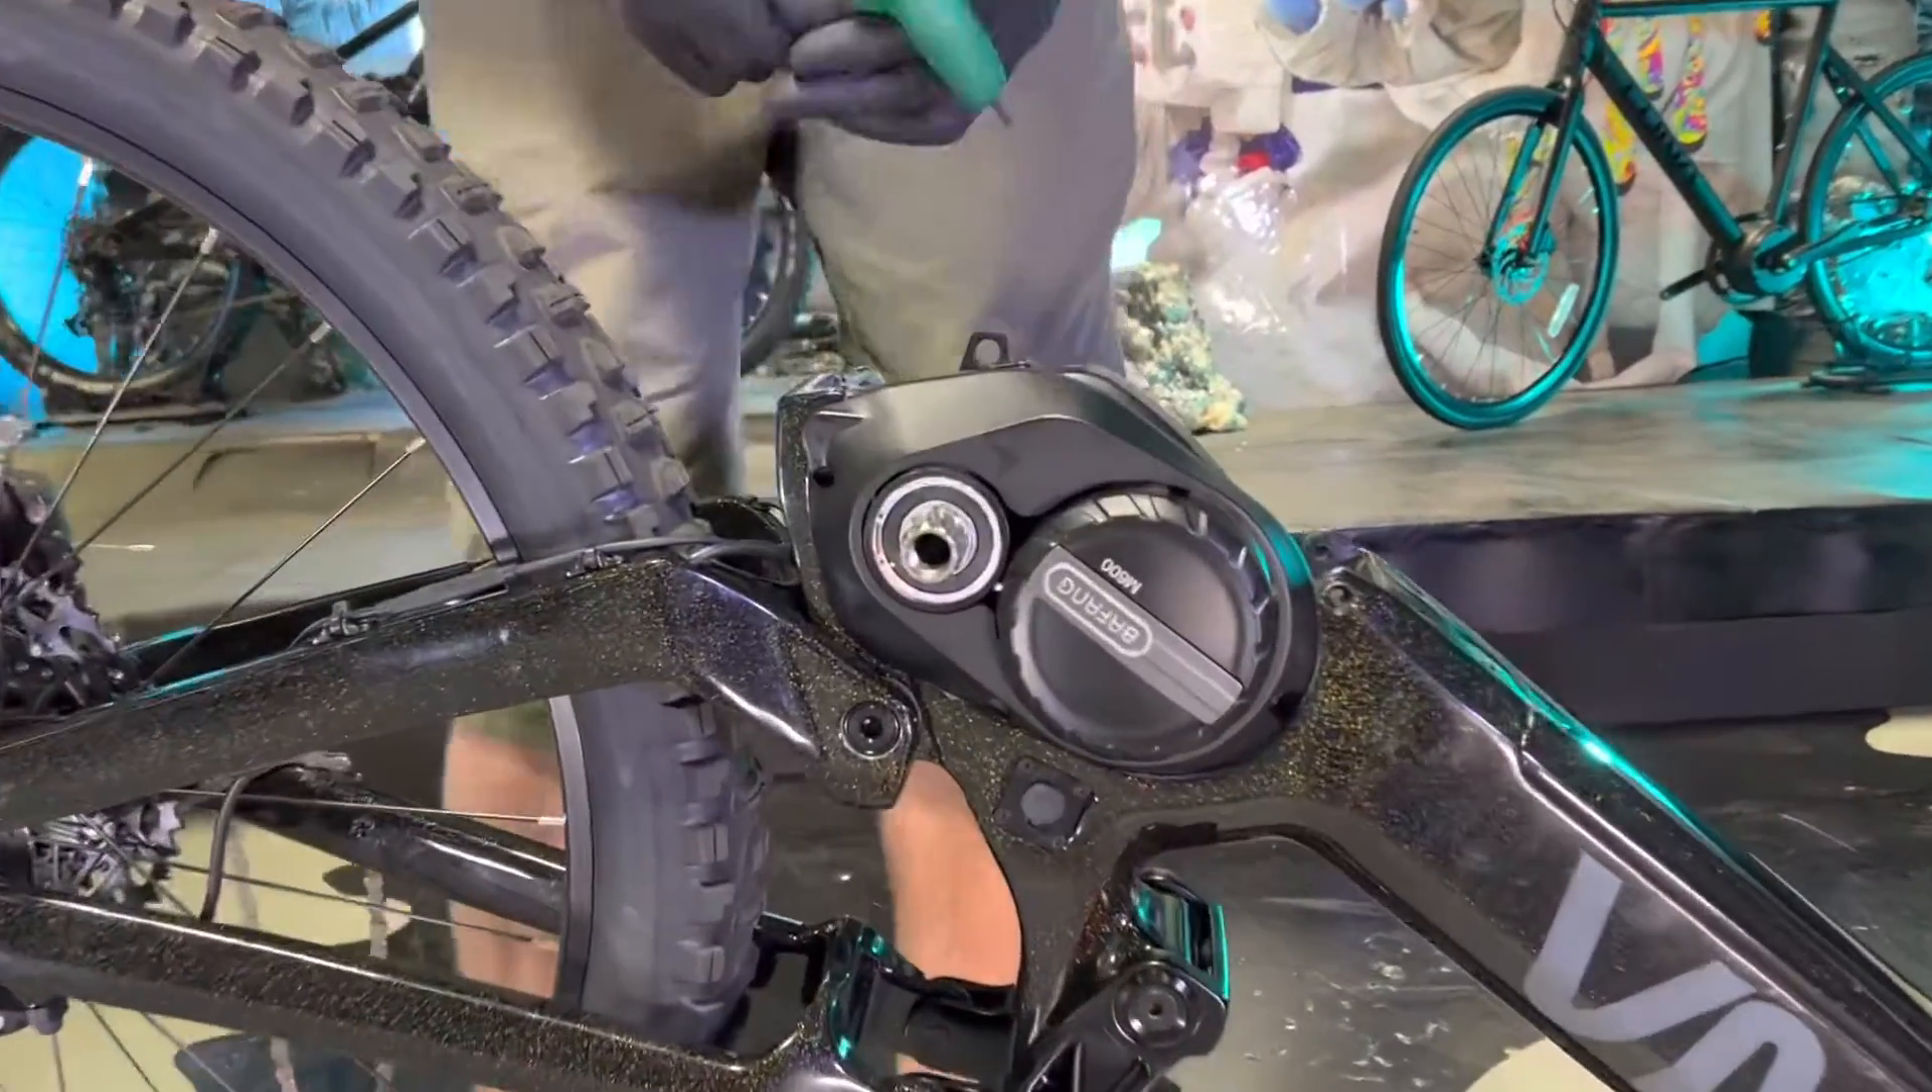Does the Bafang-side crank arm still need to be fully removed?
No.